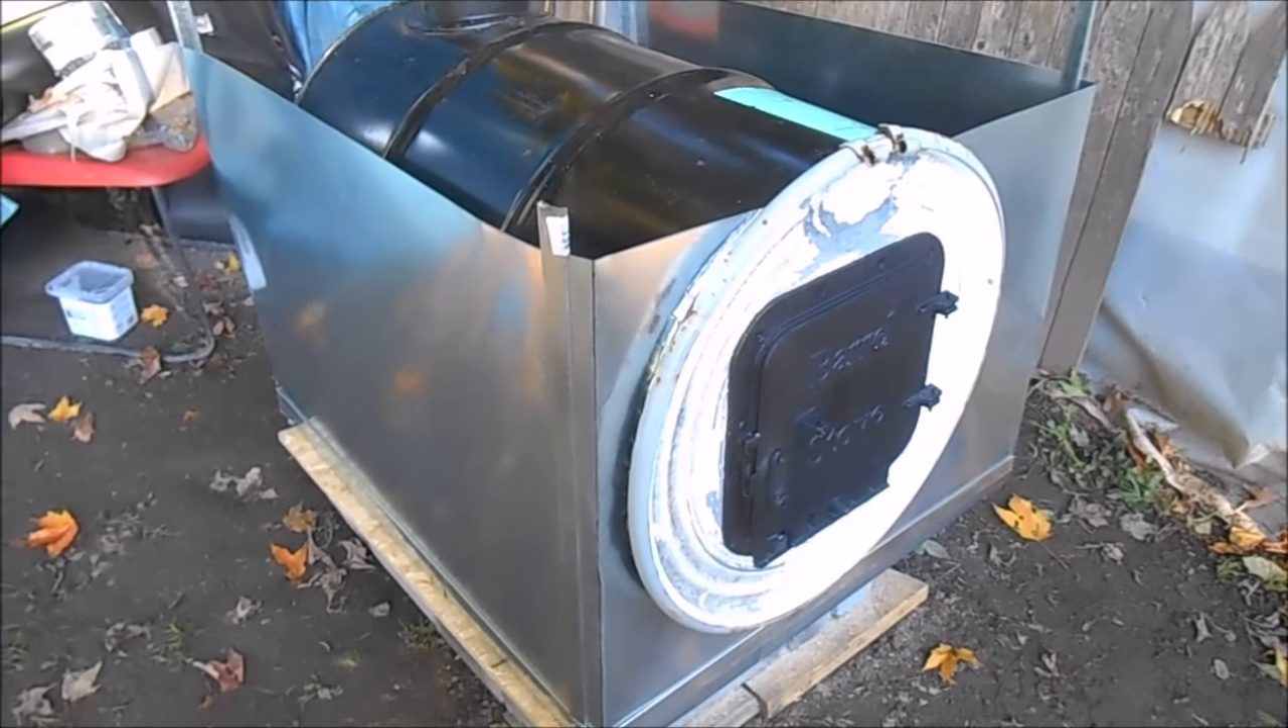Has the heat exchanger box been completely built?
No.